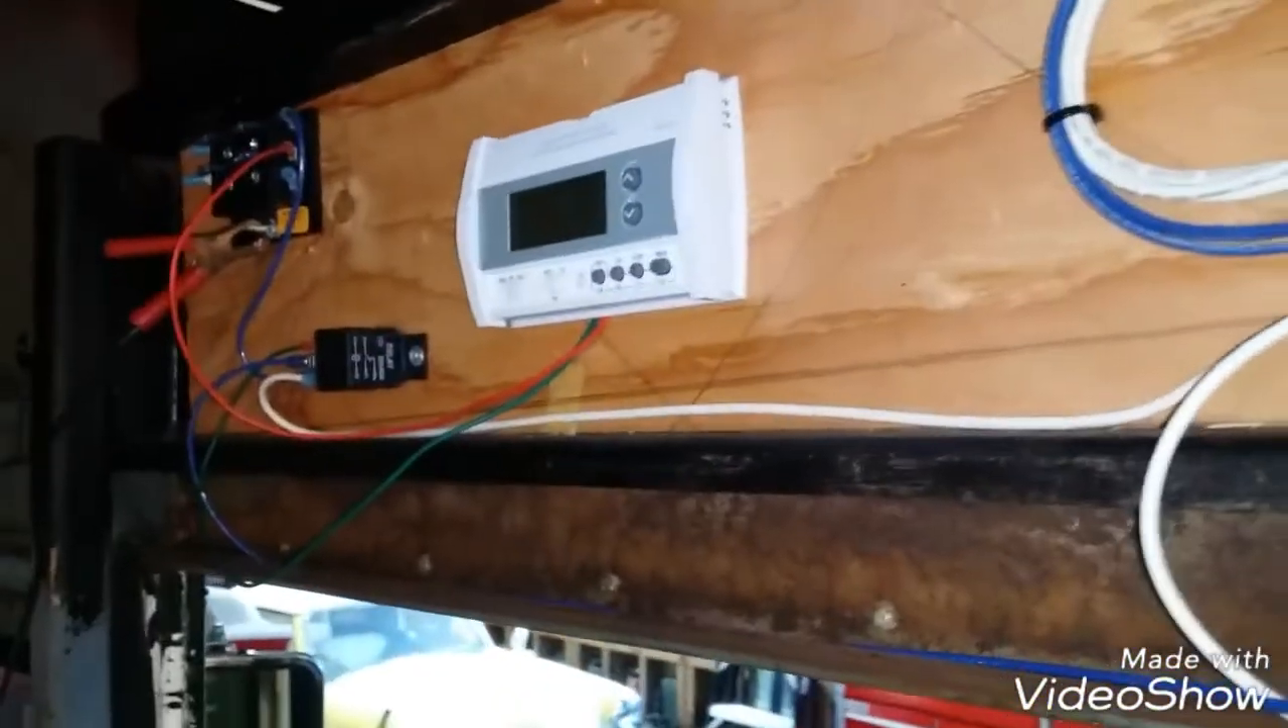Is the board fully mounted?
Yes.